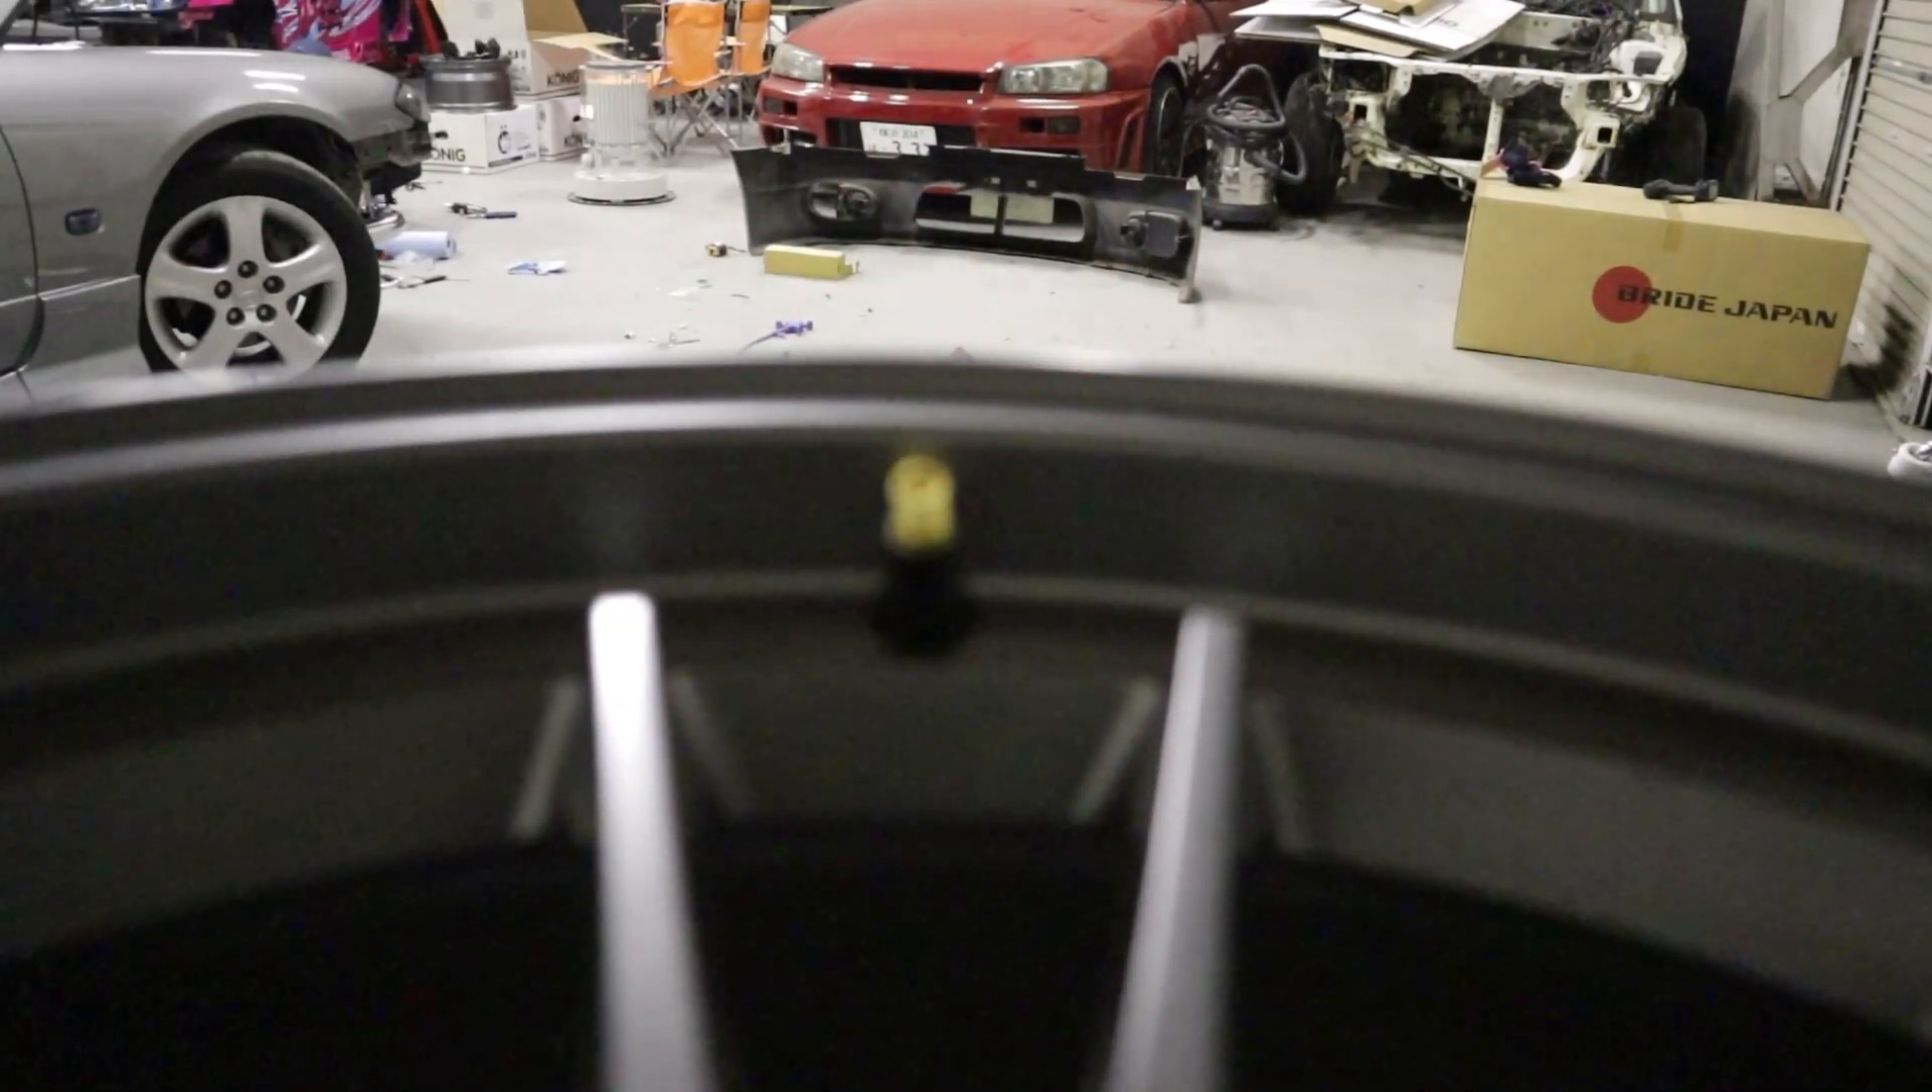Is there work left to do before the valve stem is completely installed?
No.